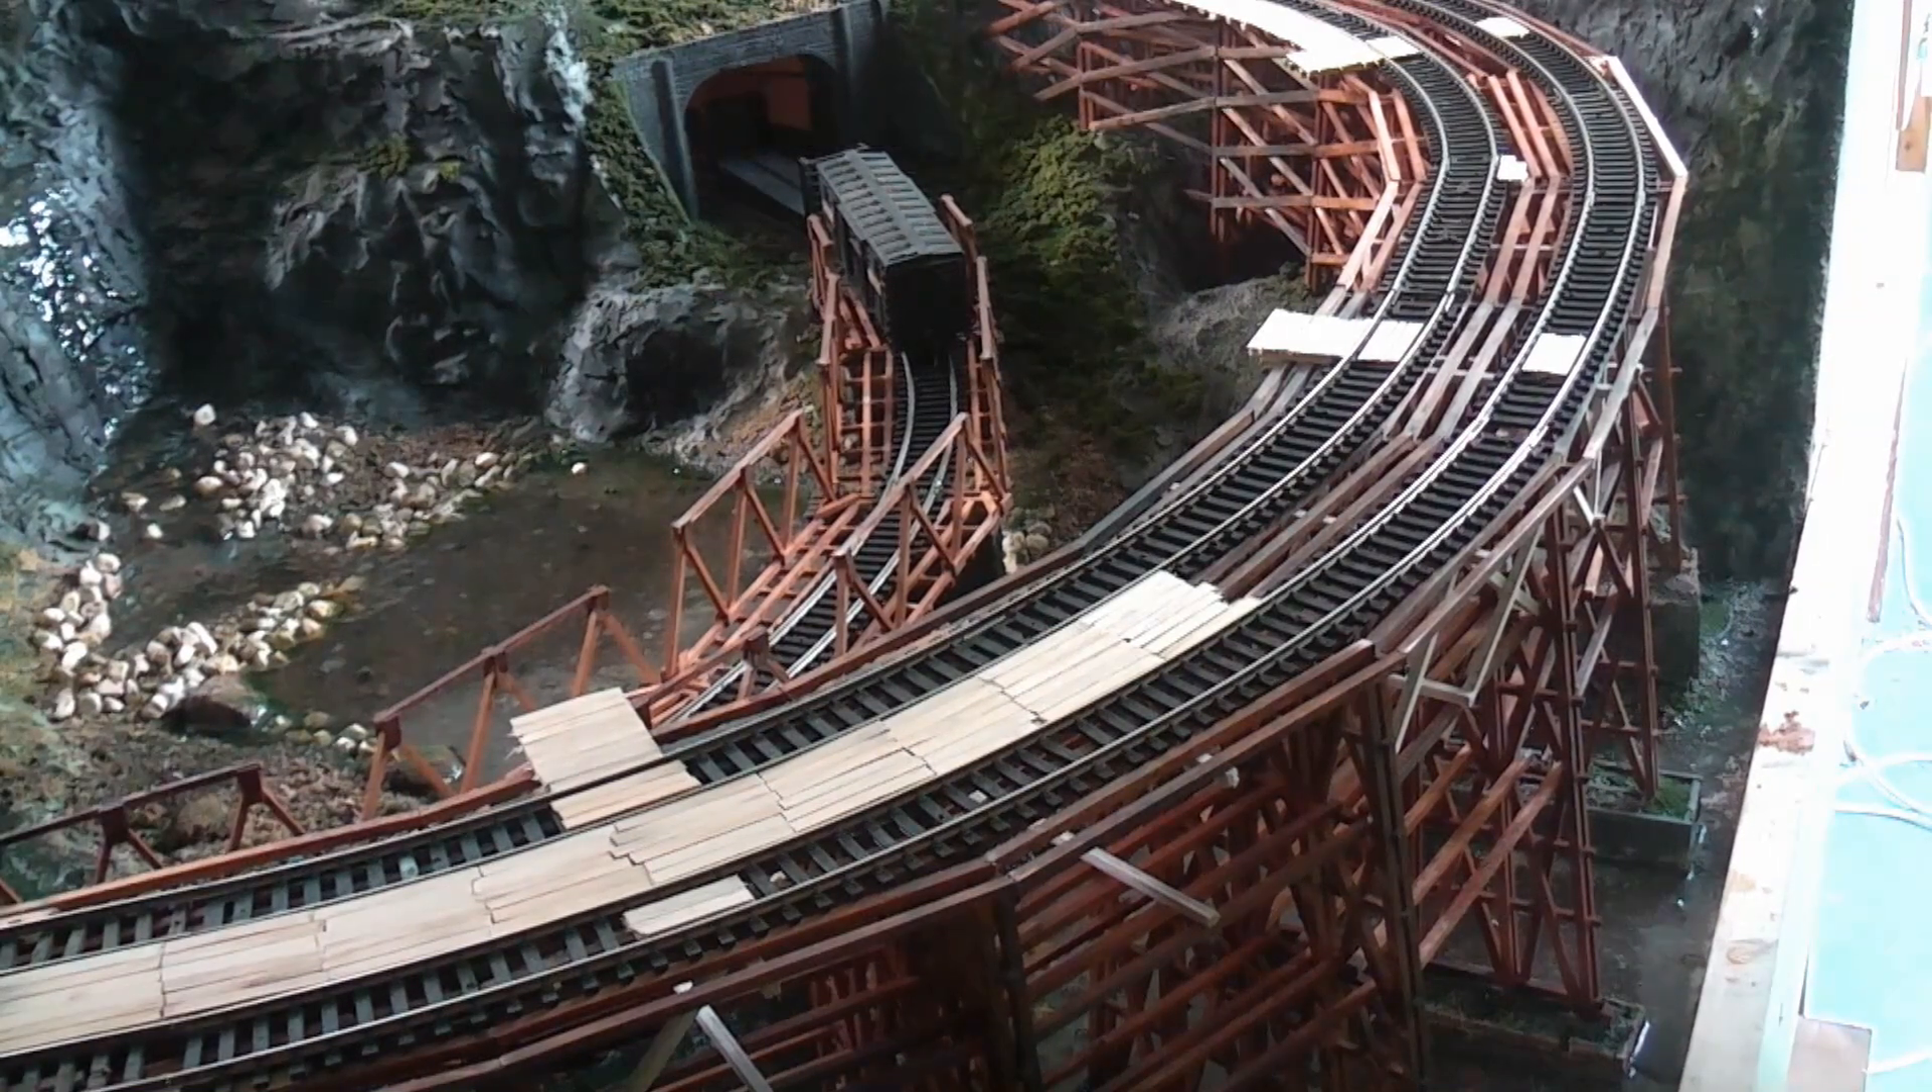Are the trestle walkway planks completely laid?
No.